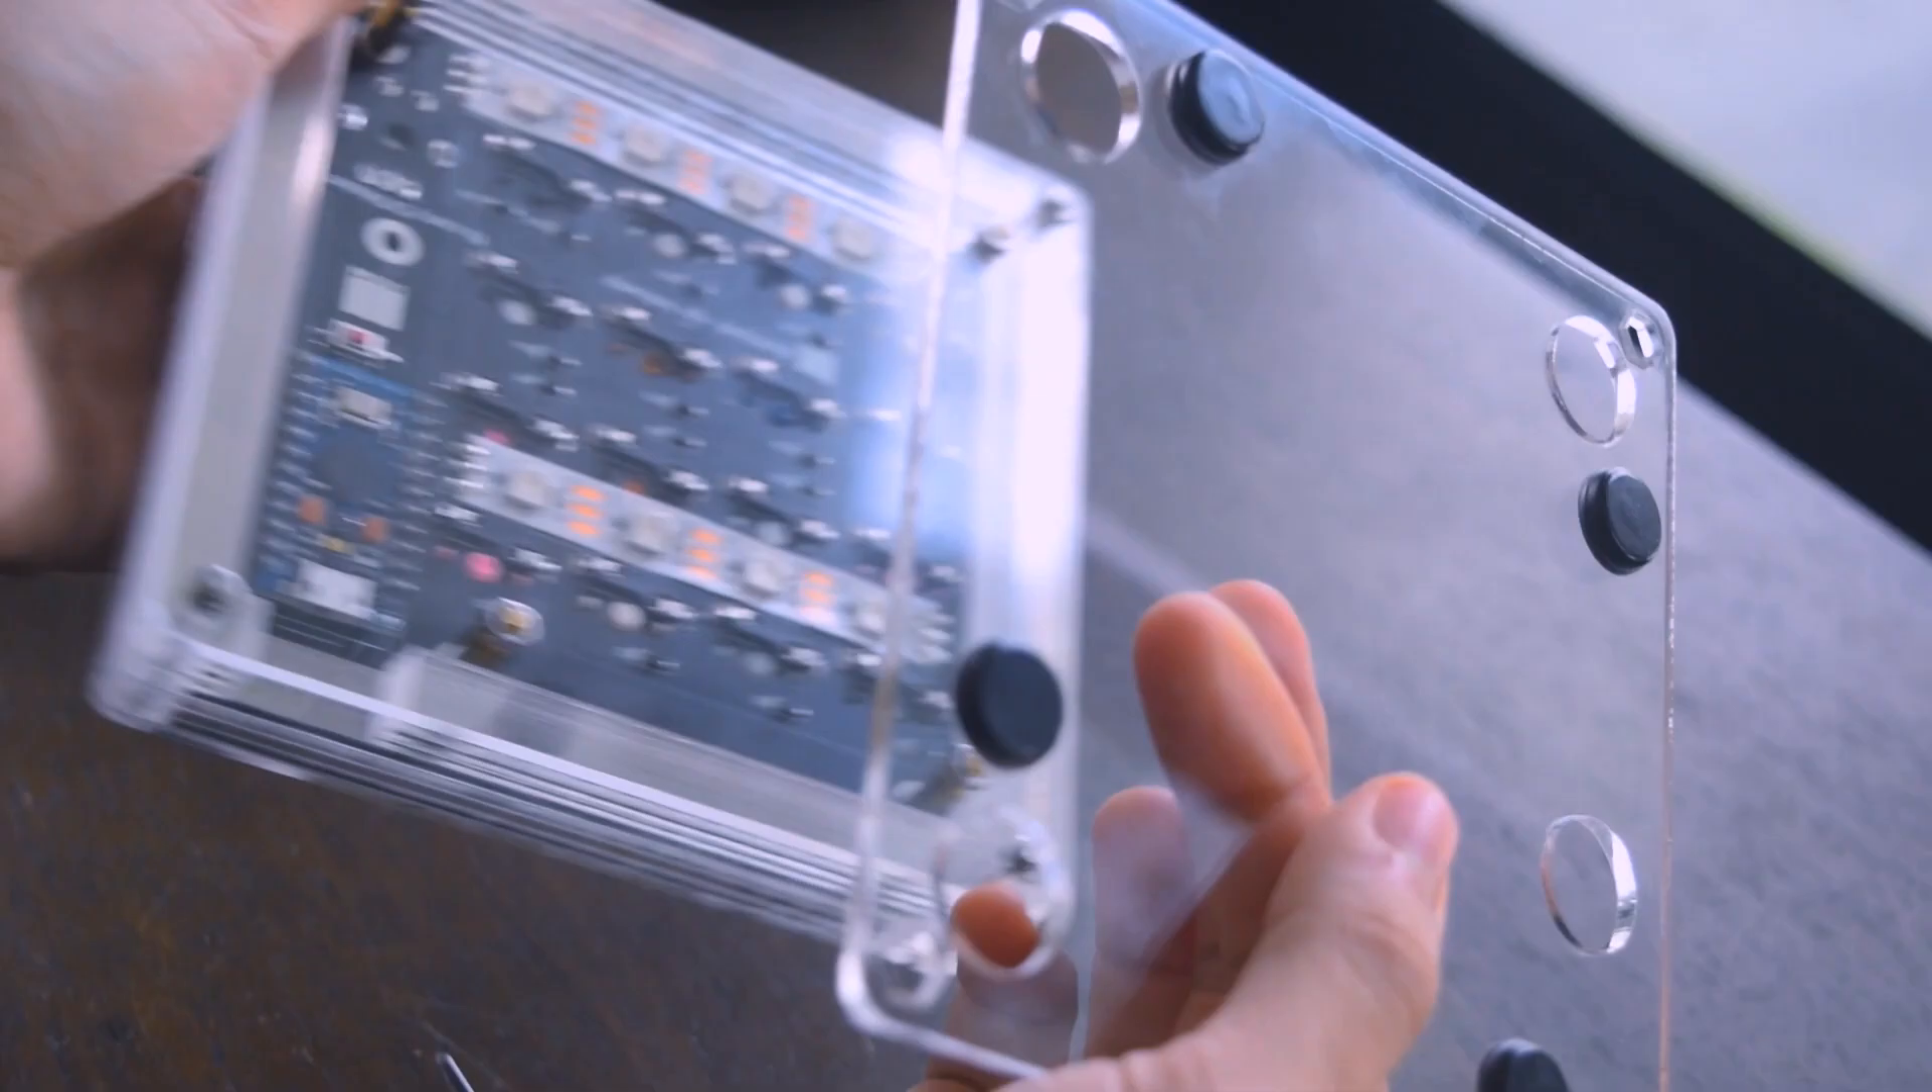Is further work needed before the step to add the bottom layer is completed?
Yes.